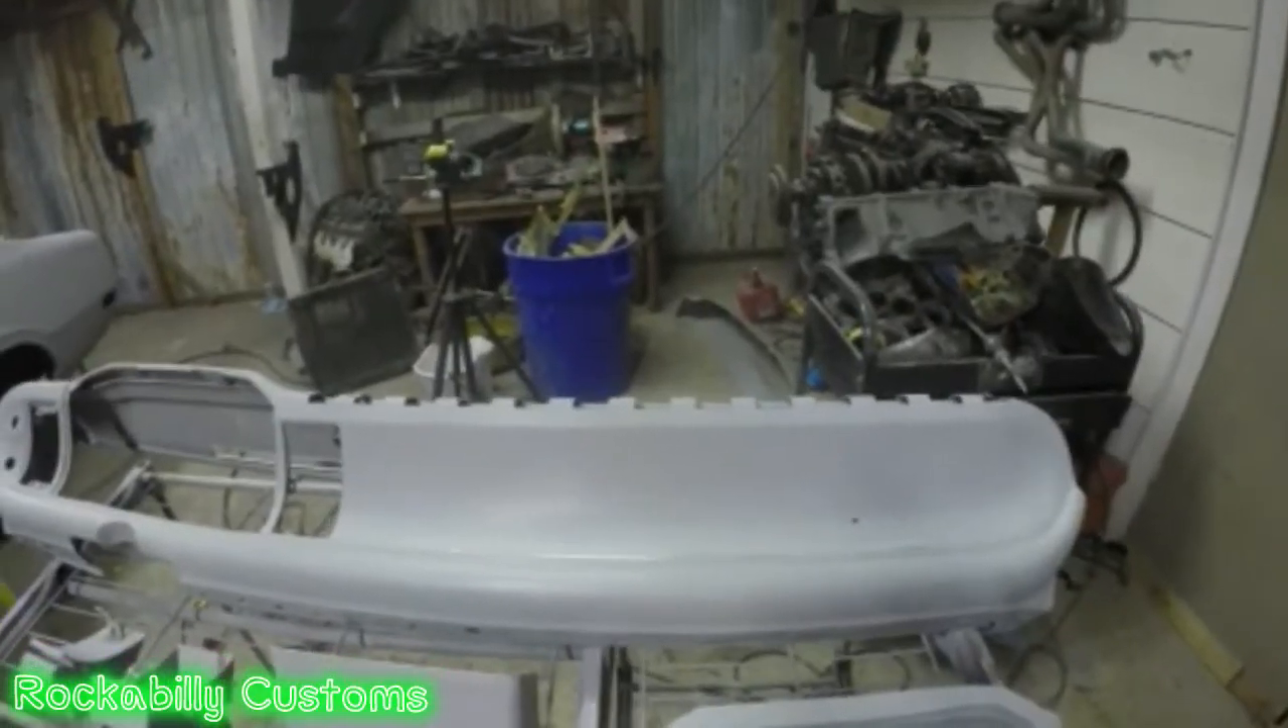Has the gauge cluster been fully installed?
No.